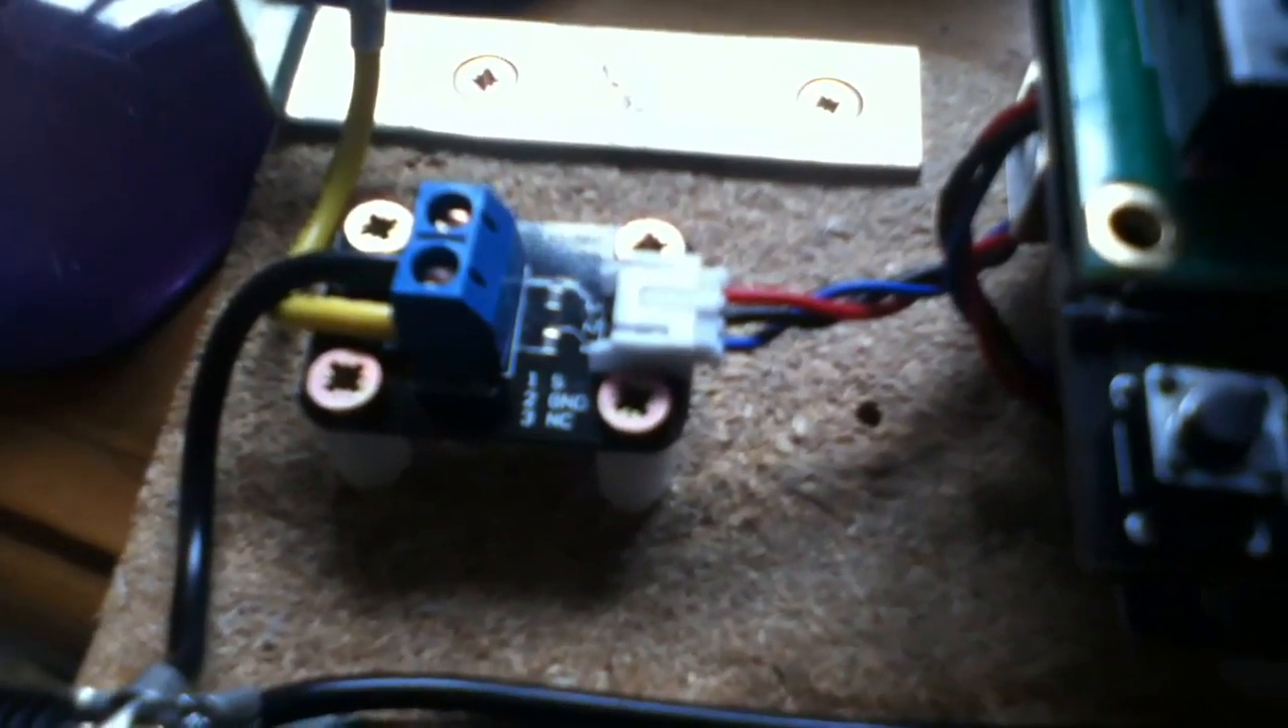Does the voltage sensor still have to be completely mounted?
No.